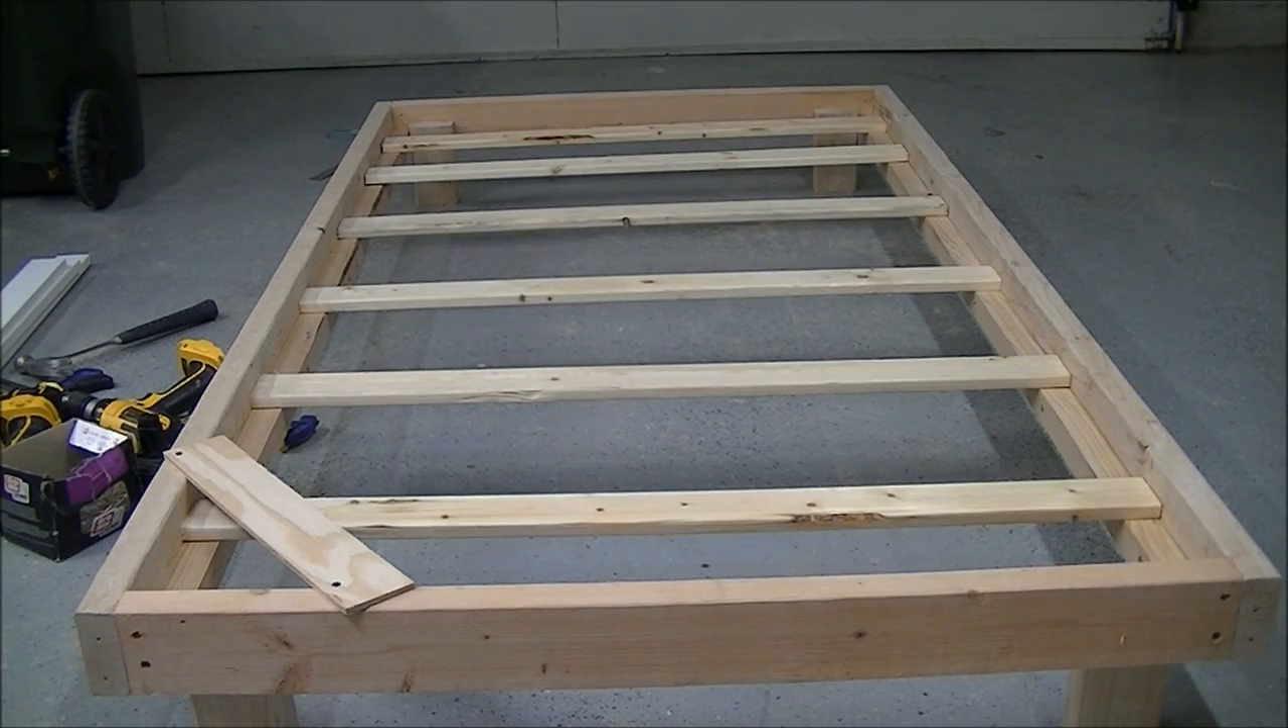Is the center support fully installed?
No.